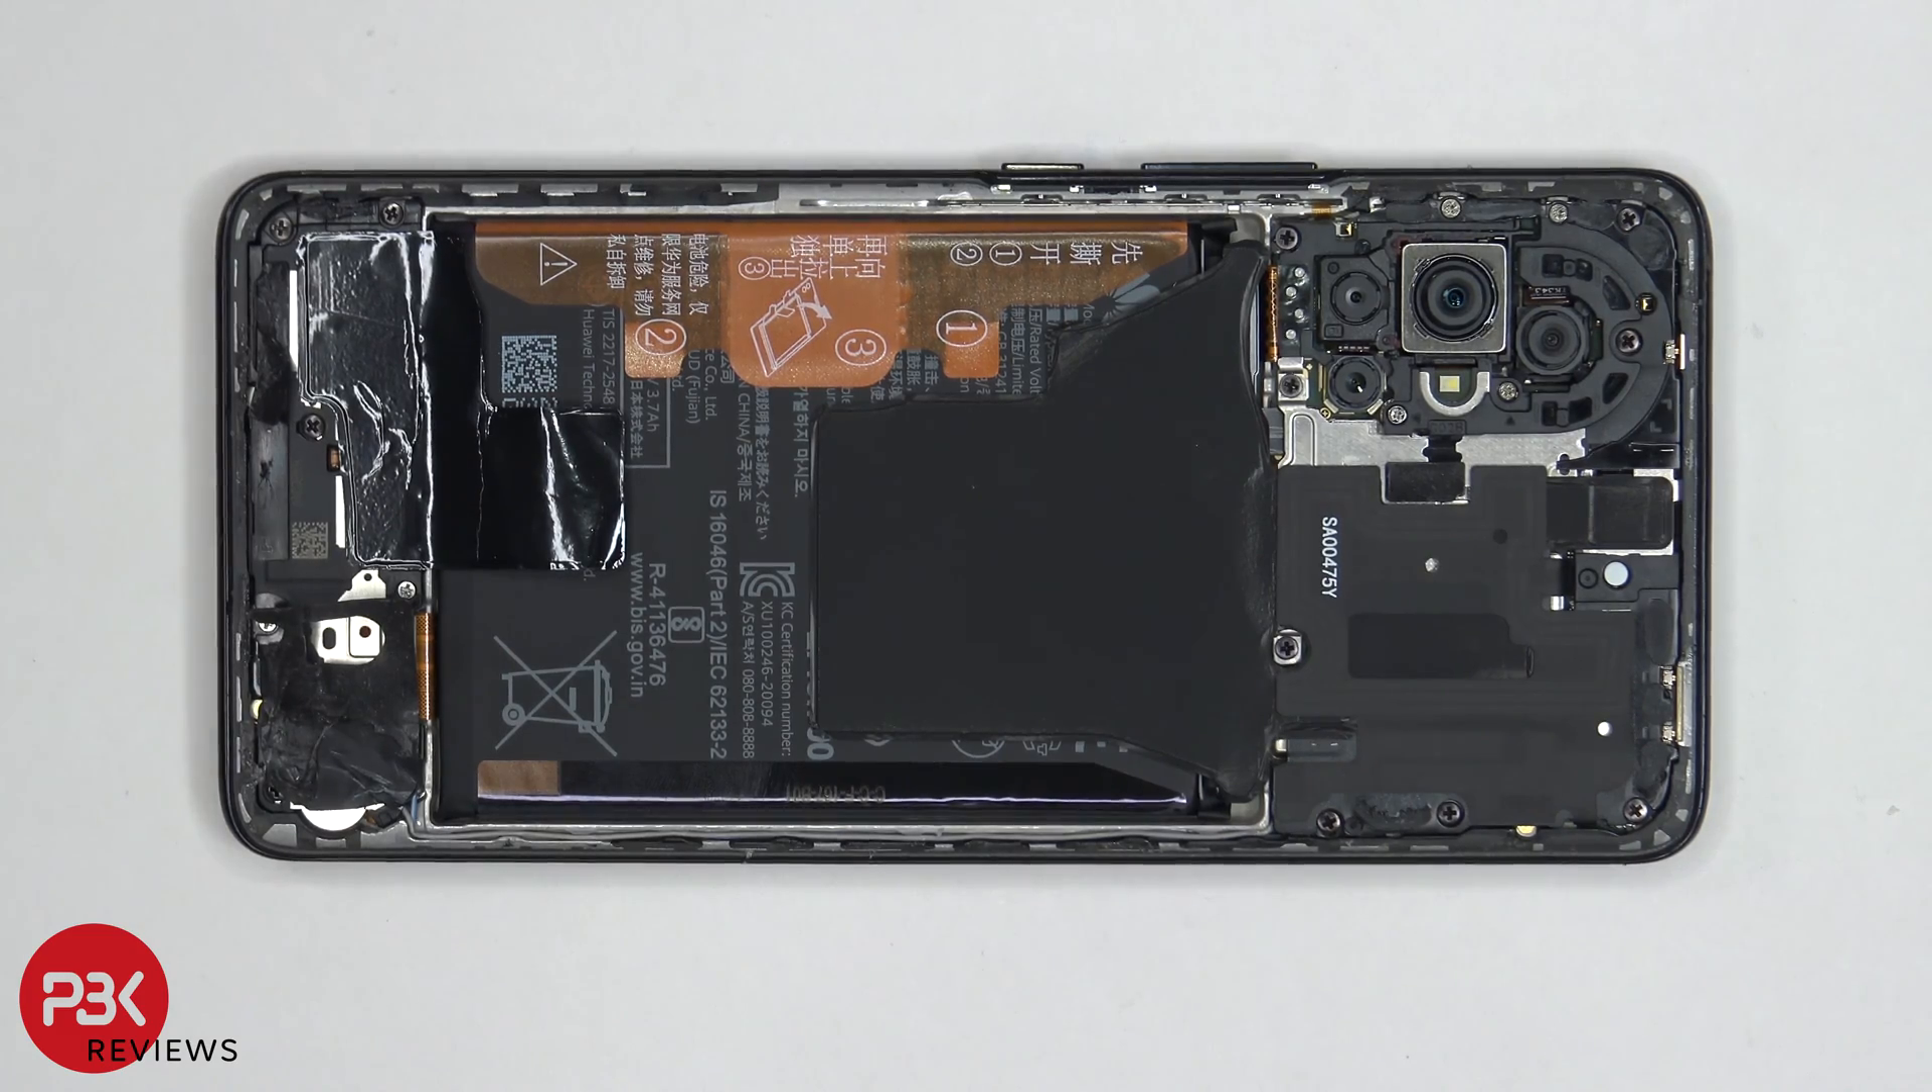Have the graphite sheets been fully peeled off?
No.